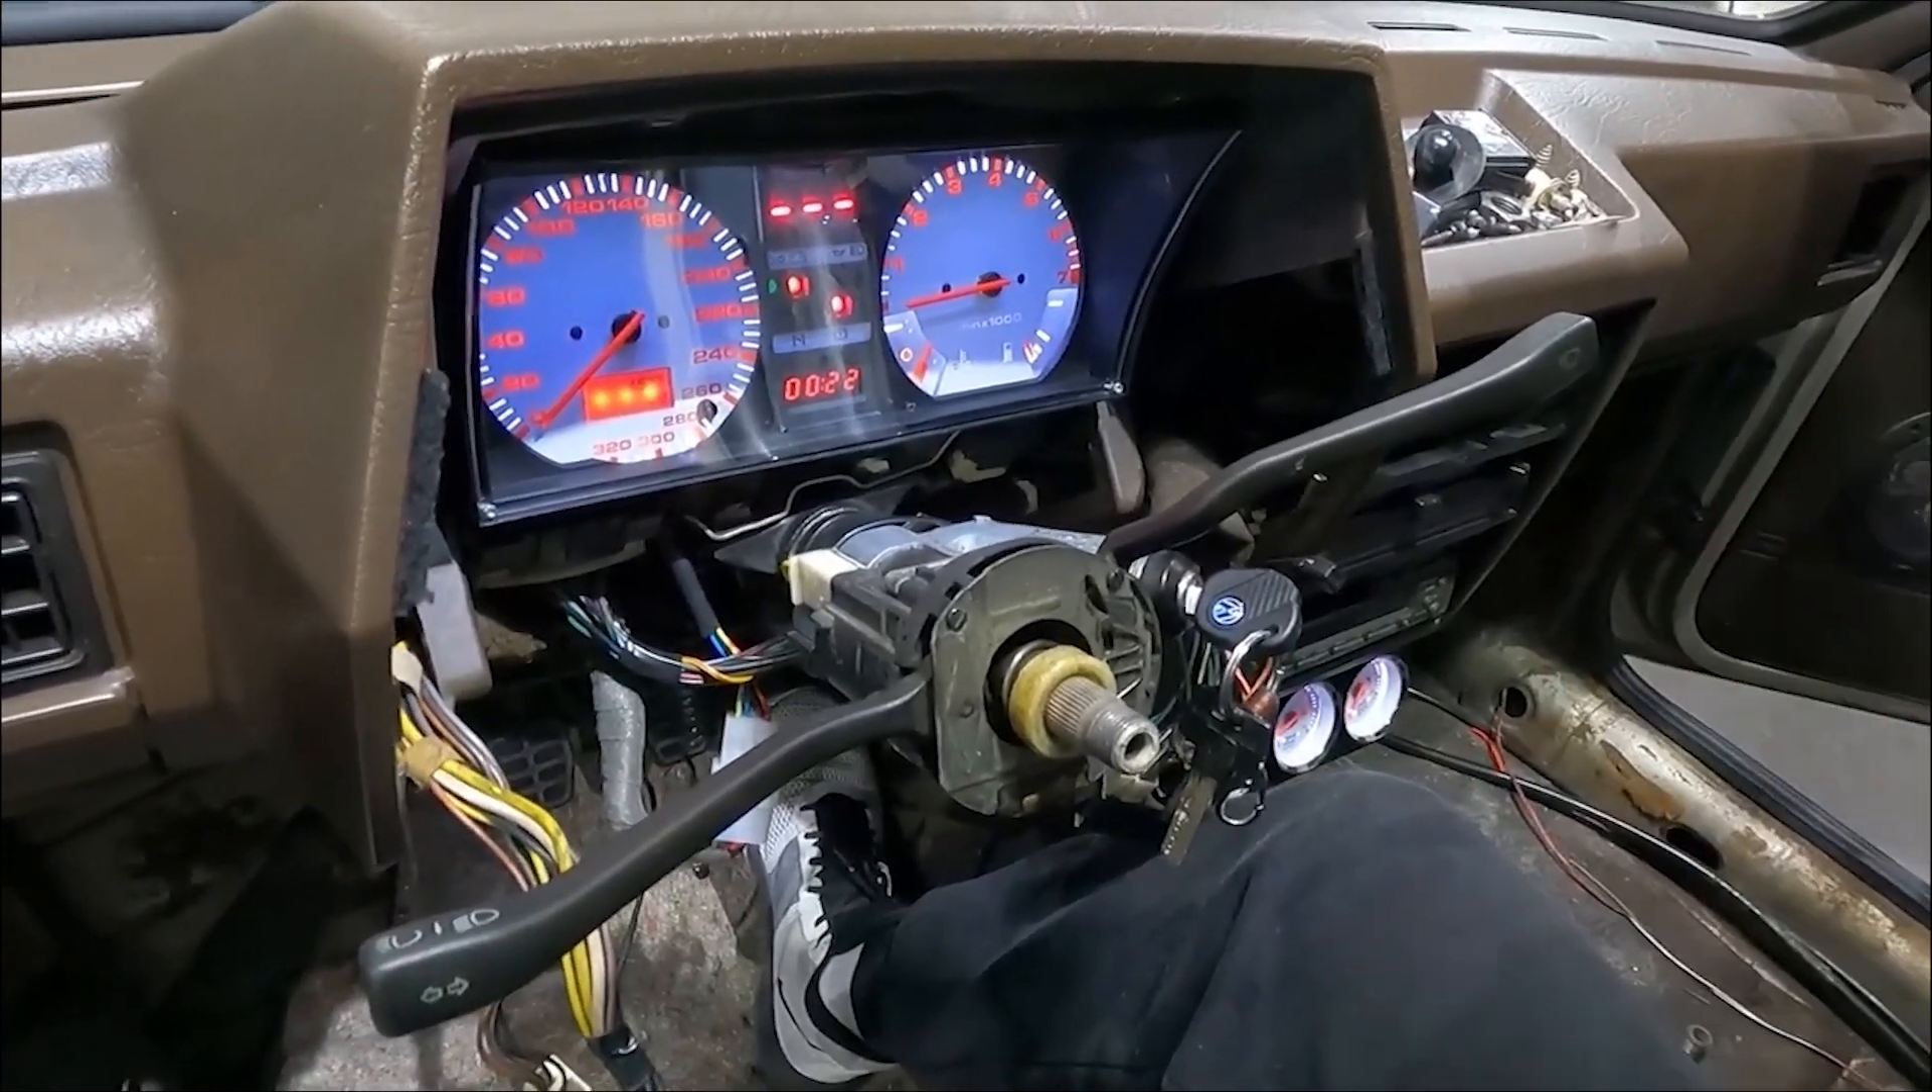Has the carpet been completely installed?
No.